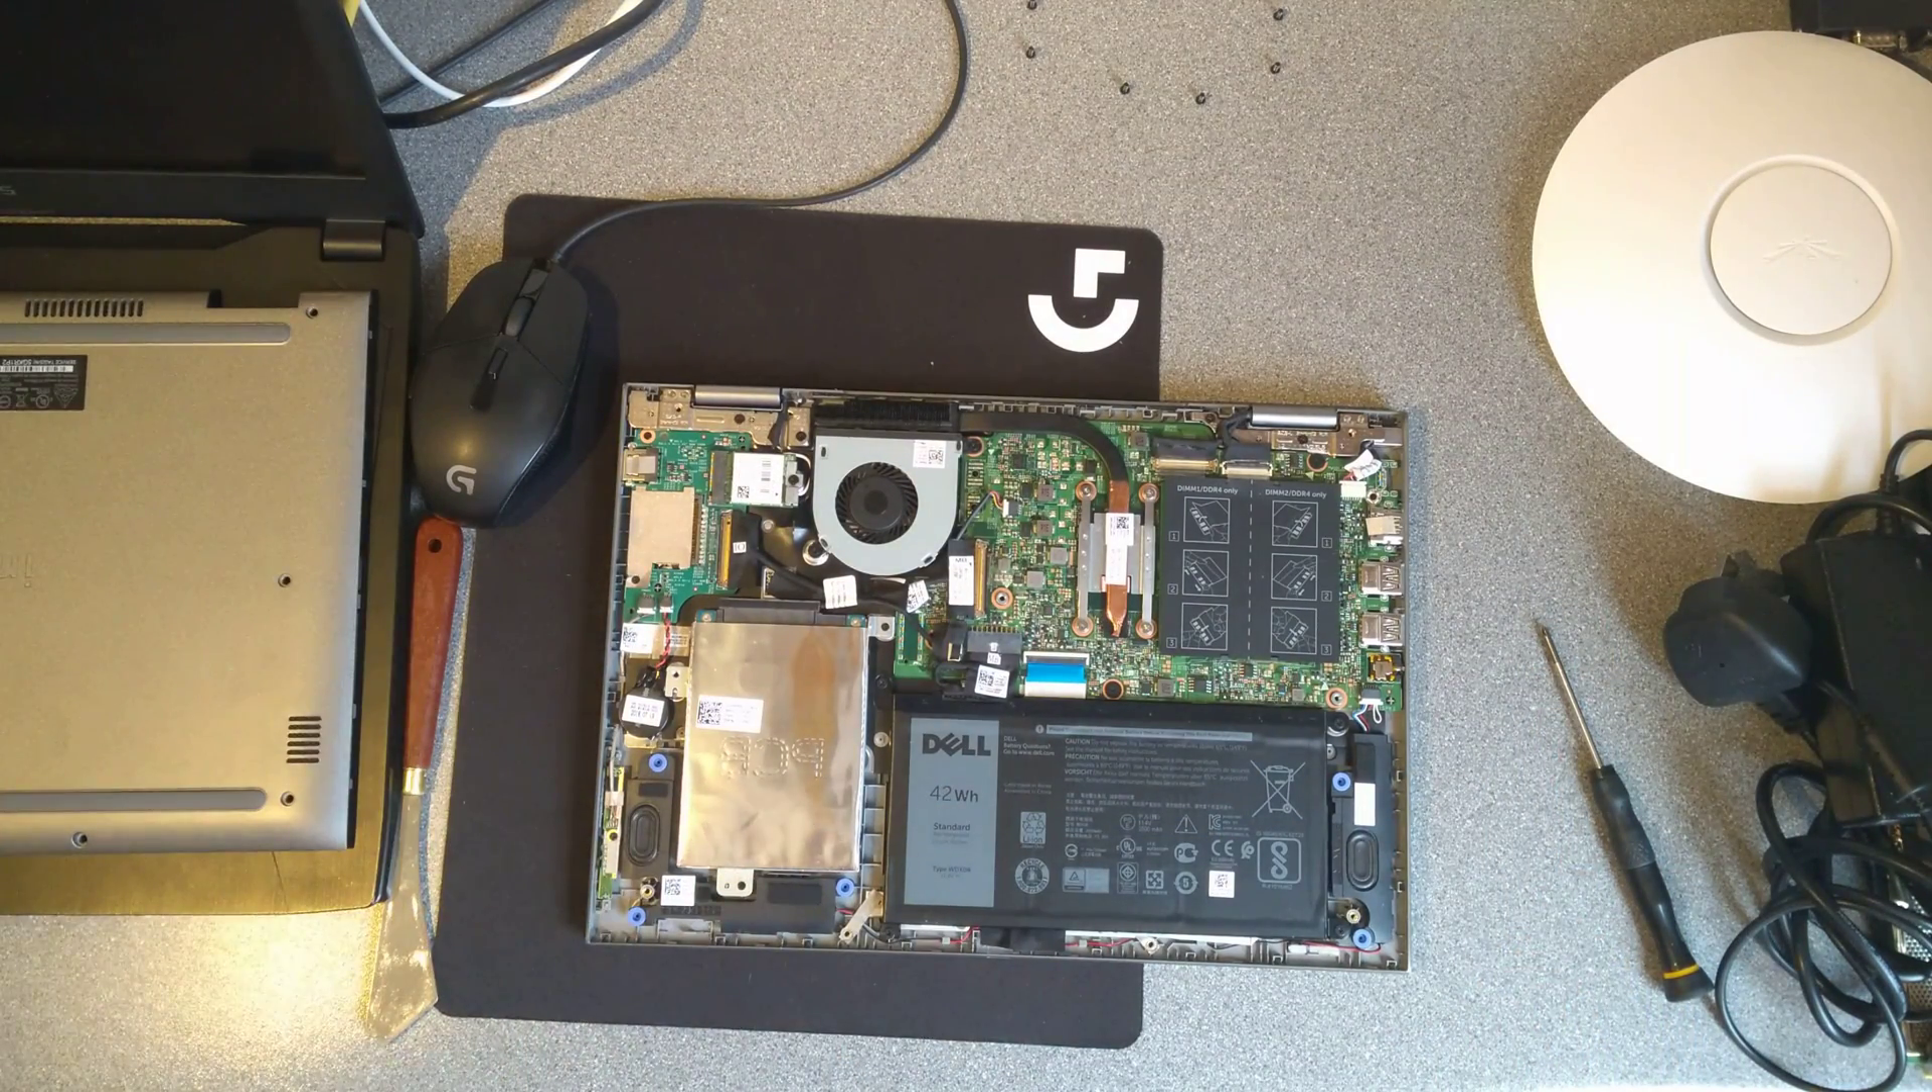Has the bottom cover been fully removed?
Yes.